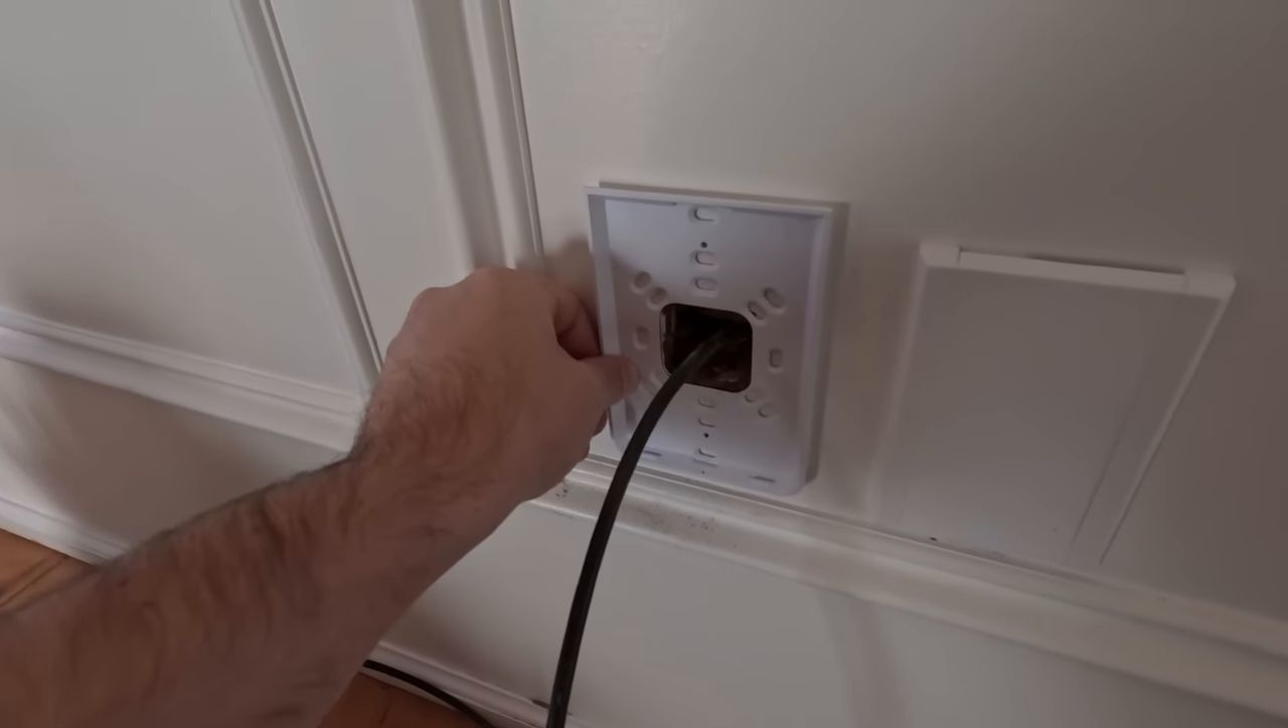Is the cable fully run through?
Yes.